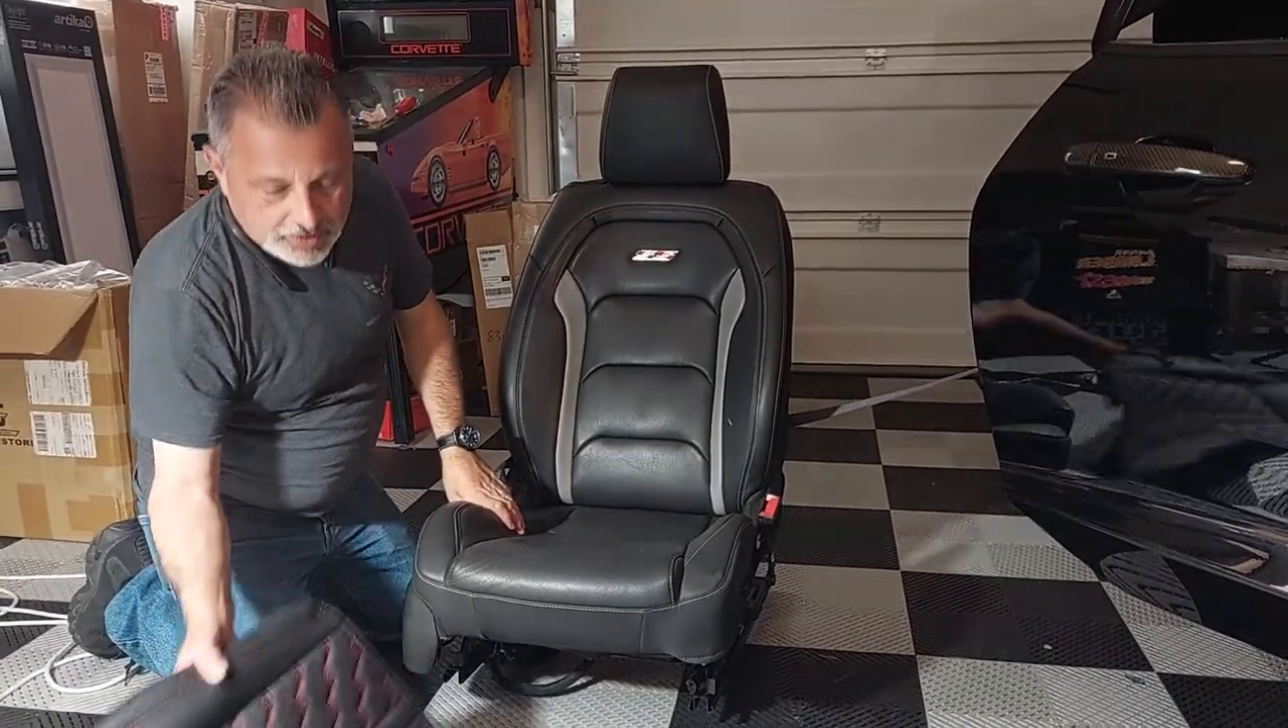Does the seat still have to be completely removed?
No.